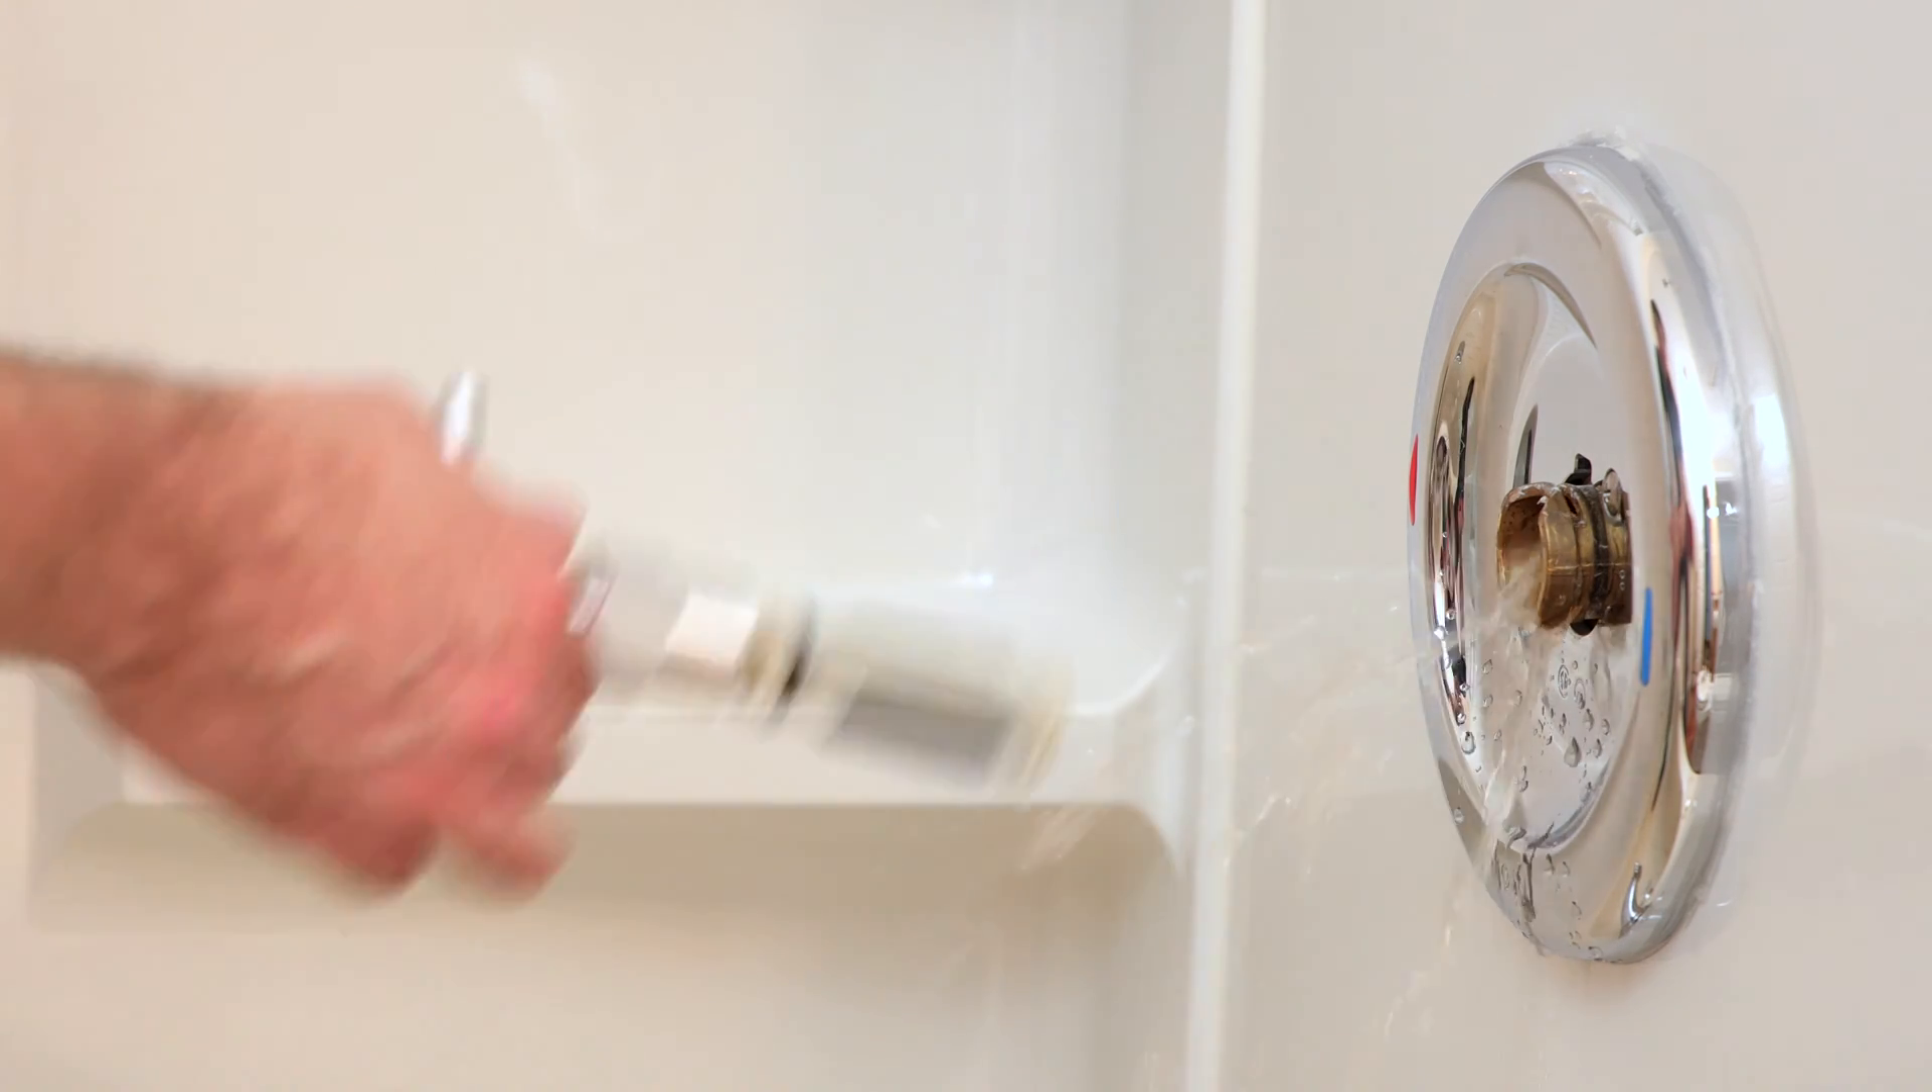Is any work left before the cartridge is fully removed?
No.